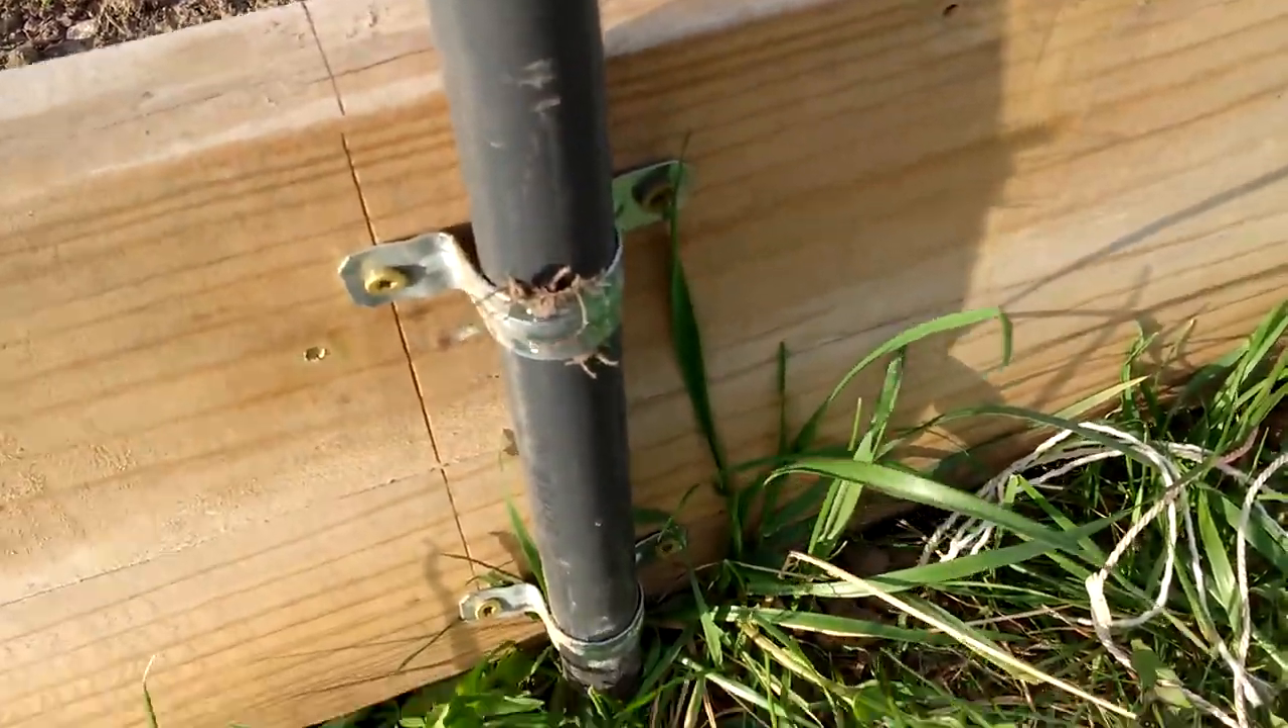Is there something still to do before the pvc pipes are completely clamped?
No.